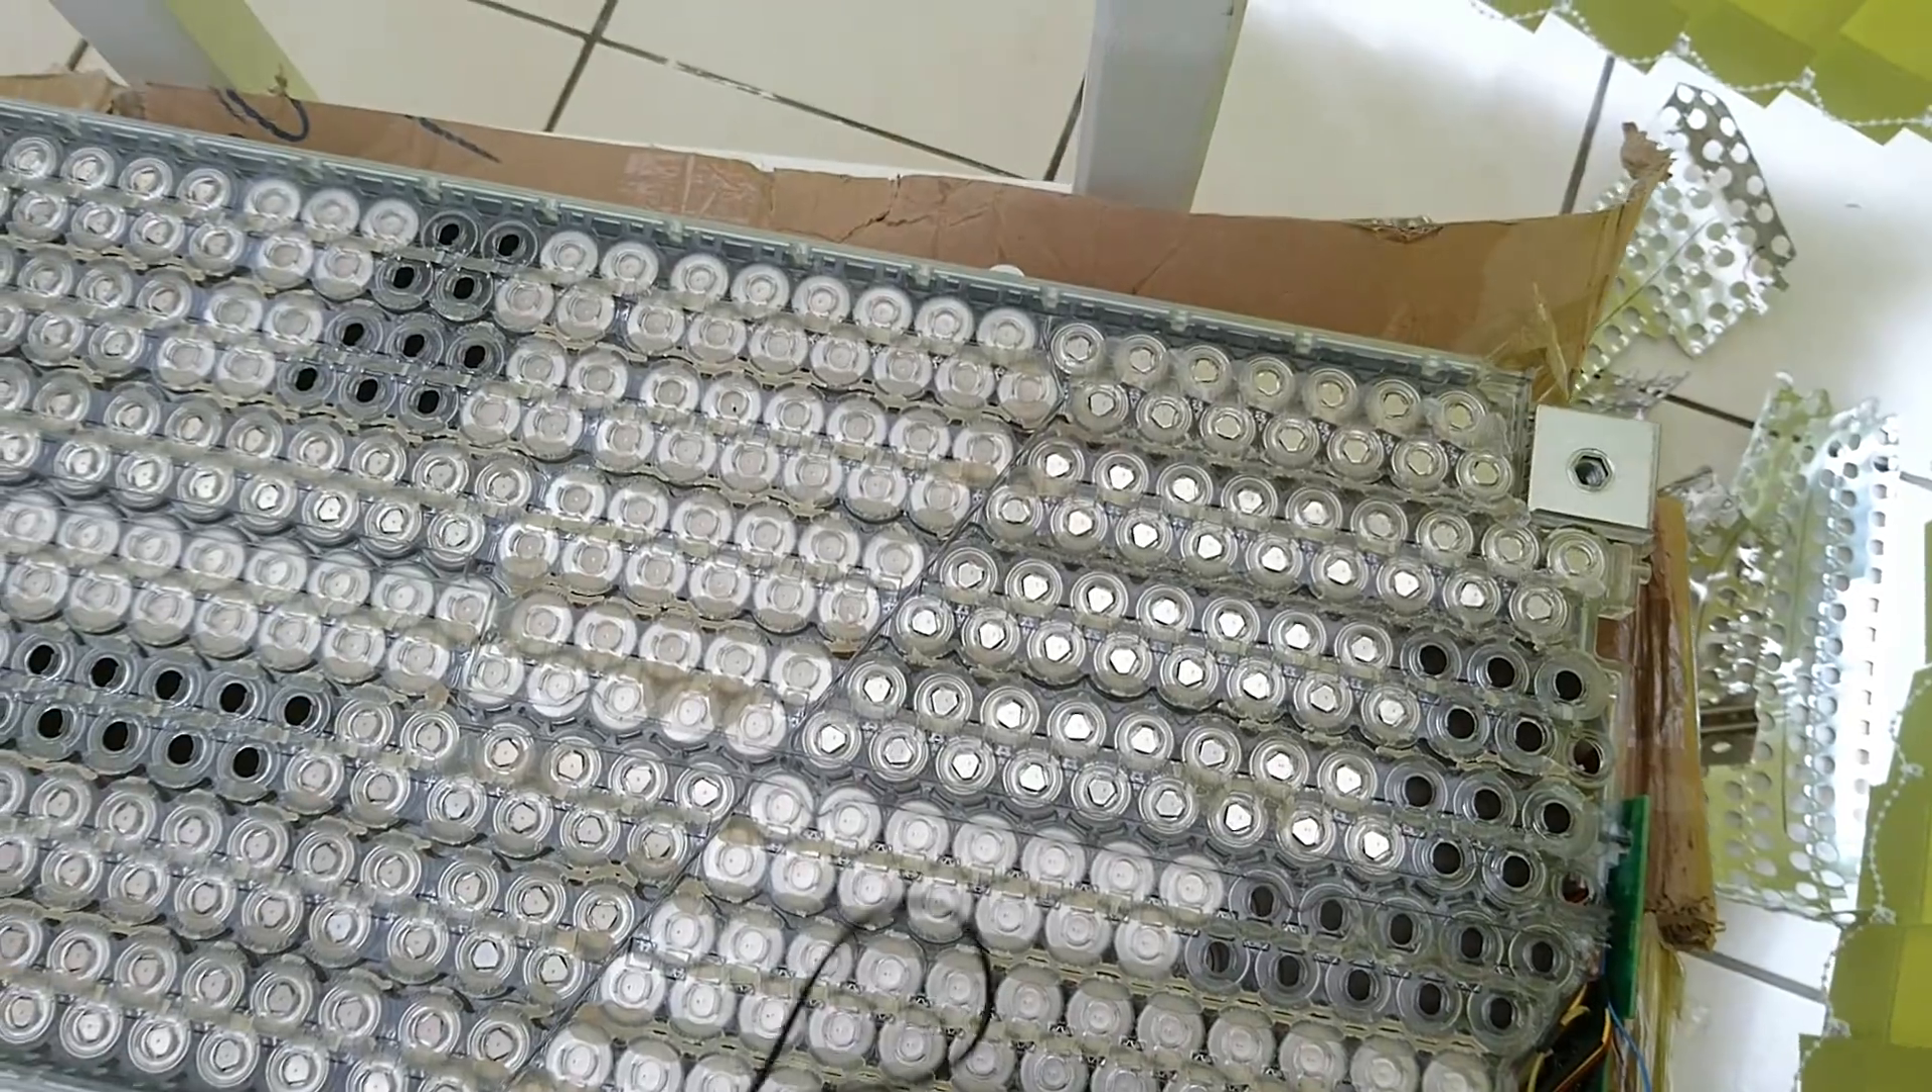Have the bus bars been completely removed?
Yes.